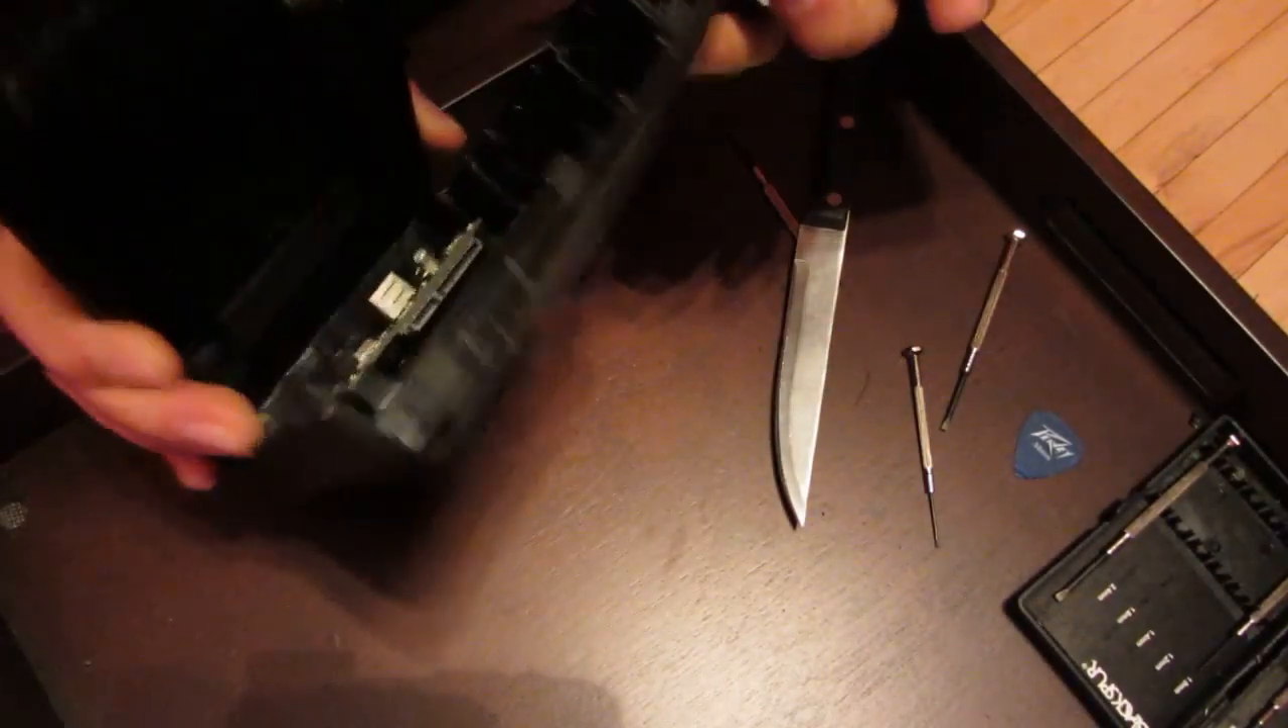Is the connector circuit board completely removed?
No.